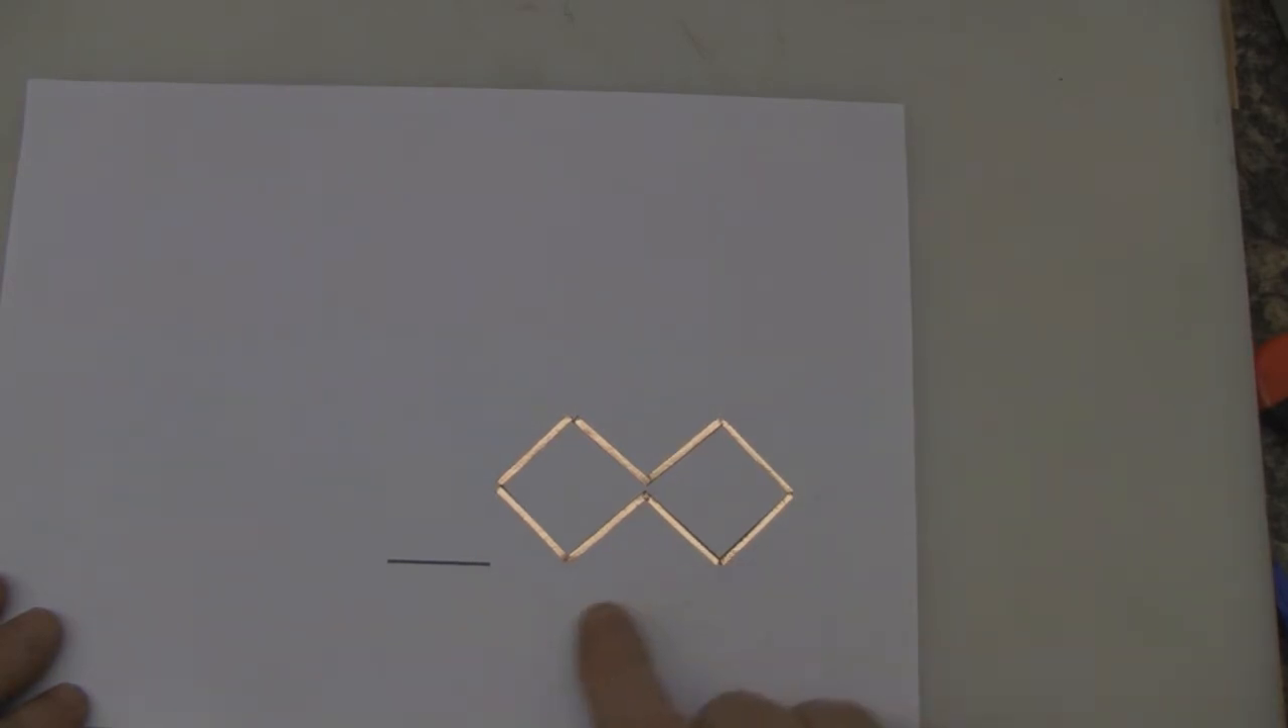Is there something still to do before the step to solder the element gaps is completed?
Yes.